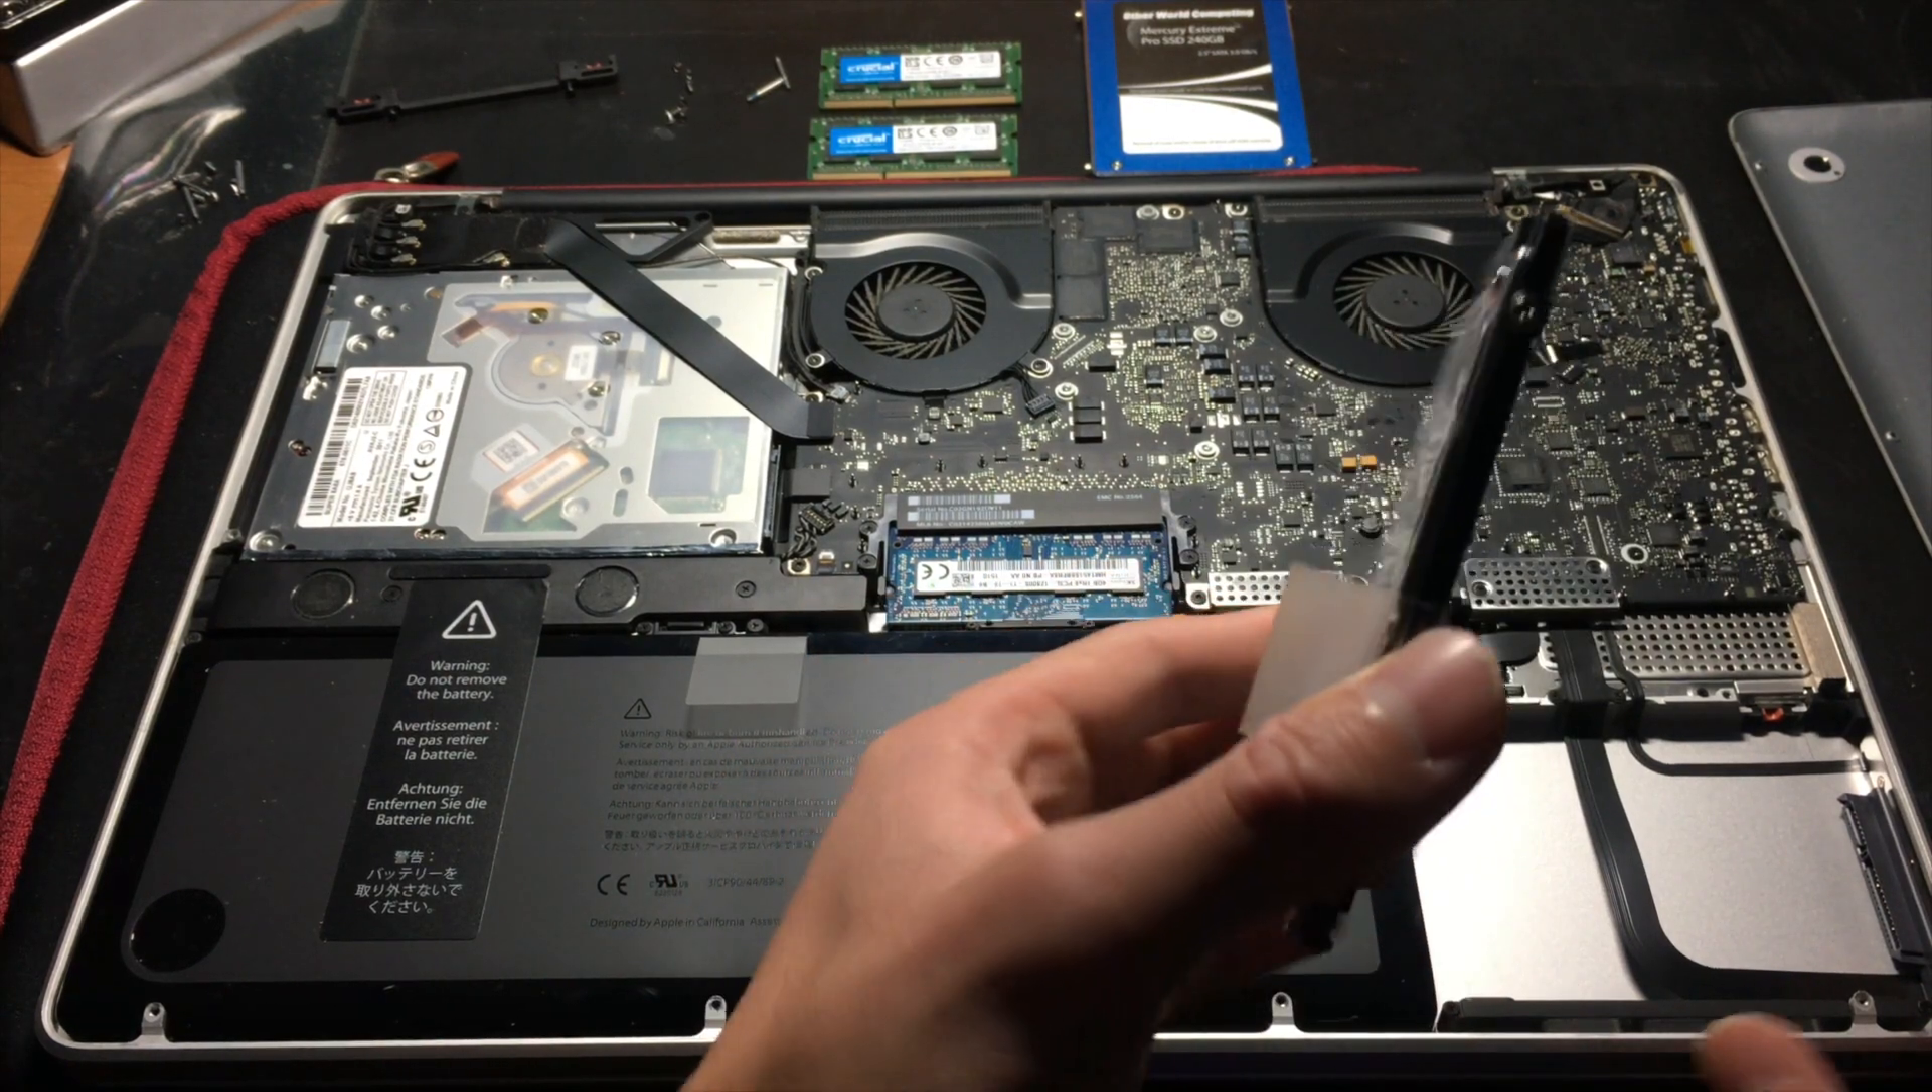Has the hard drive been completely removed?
Yes.